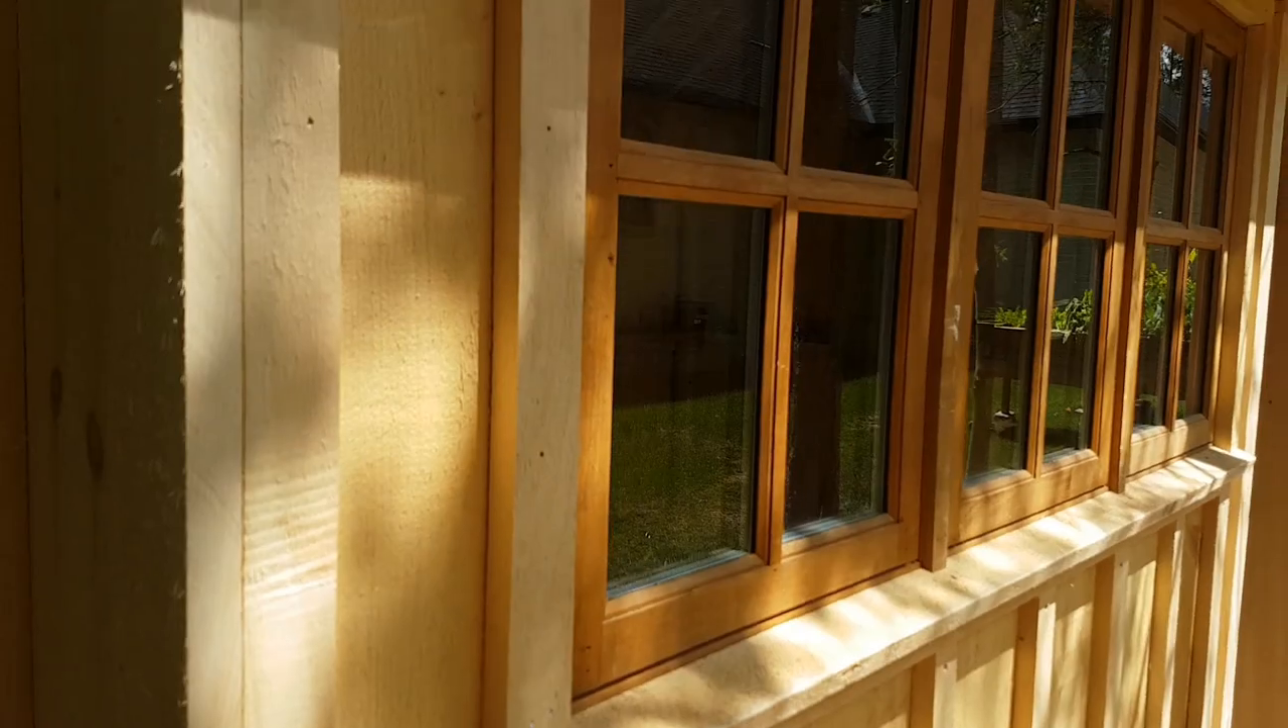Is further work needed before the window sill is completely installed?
No.